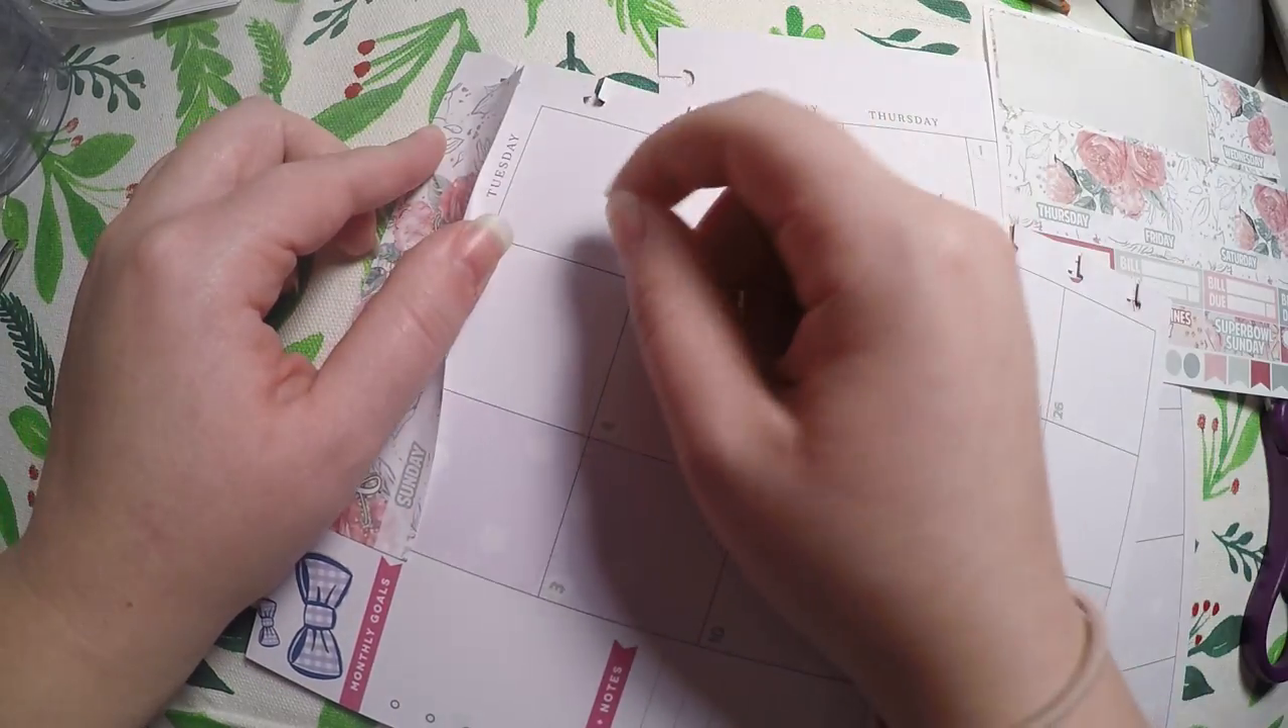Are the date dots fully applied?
No.